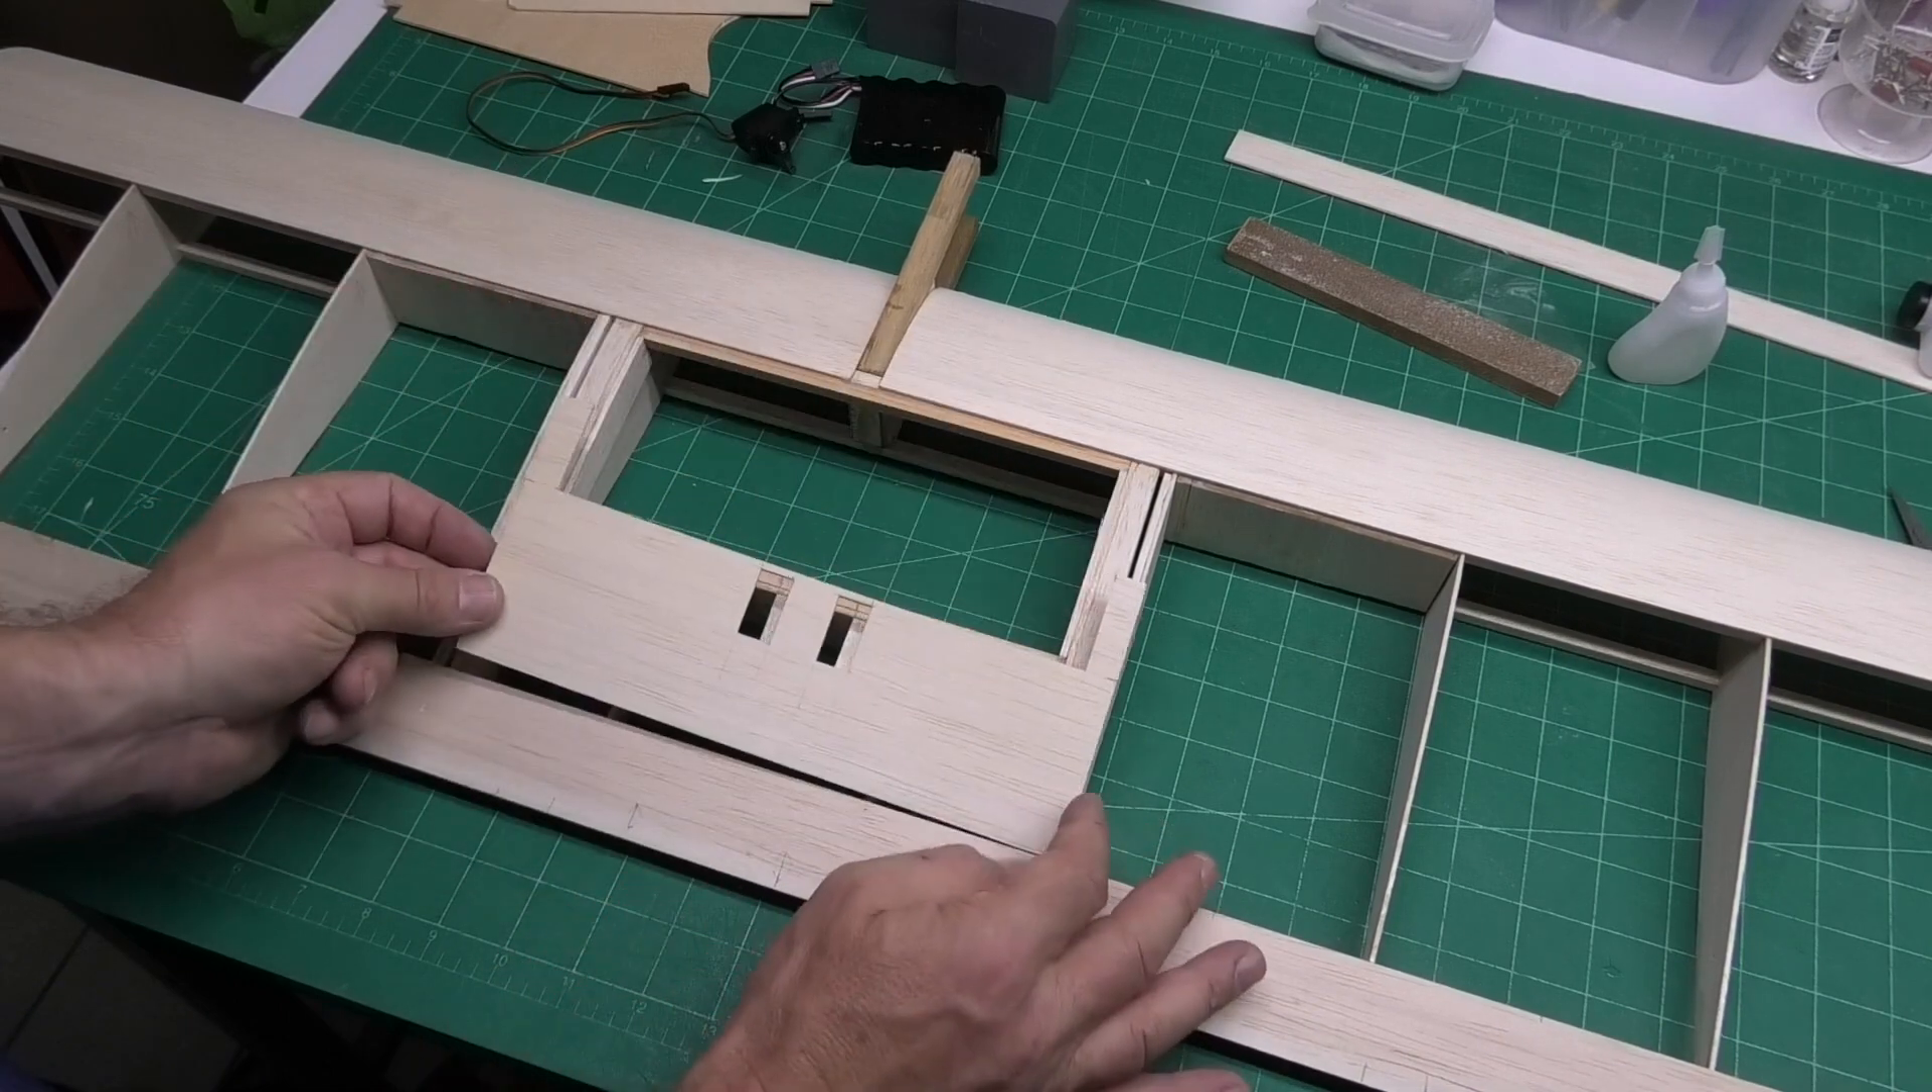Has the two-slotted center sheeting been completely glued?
No.